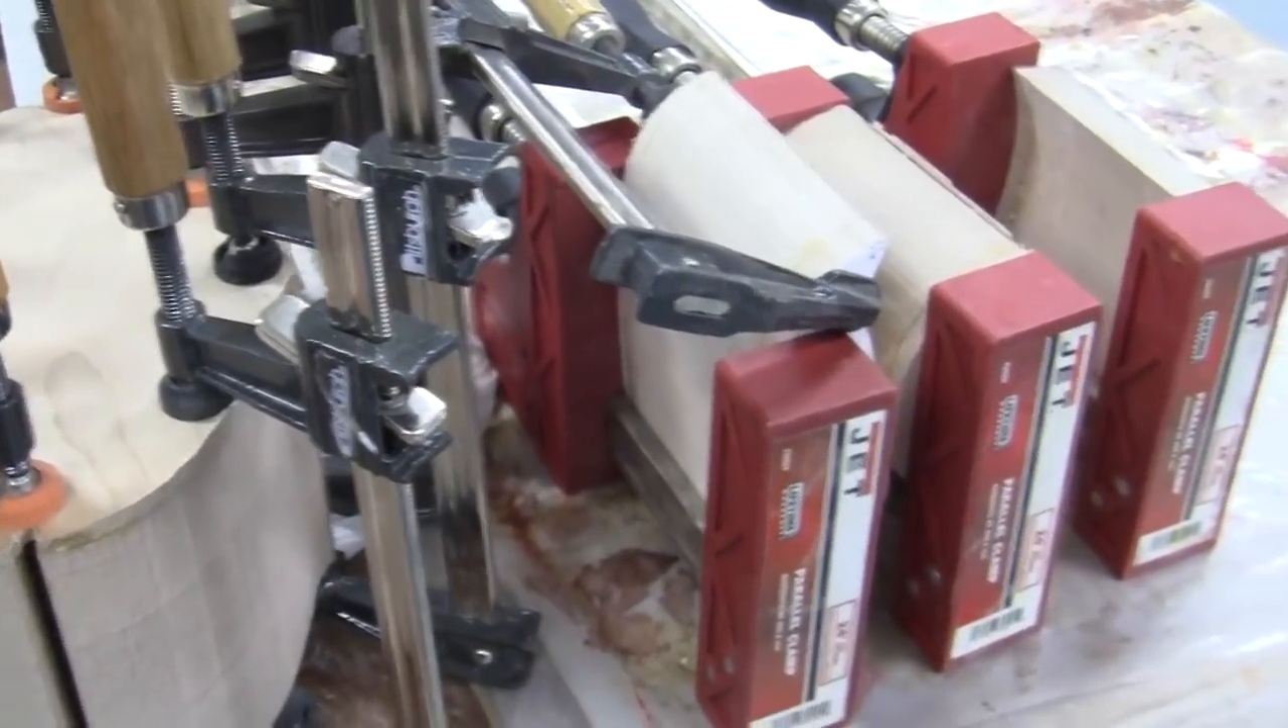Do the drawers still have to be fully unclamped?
Yes.